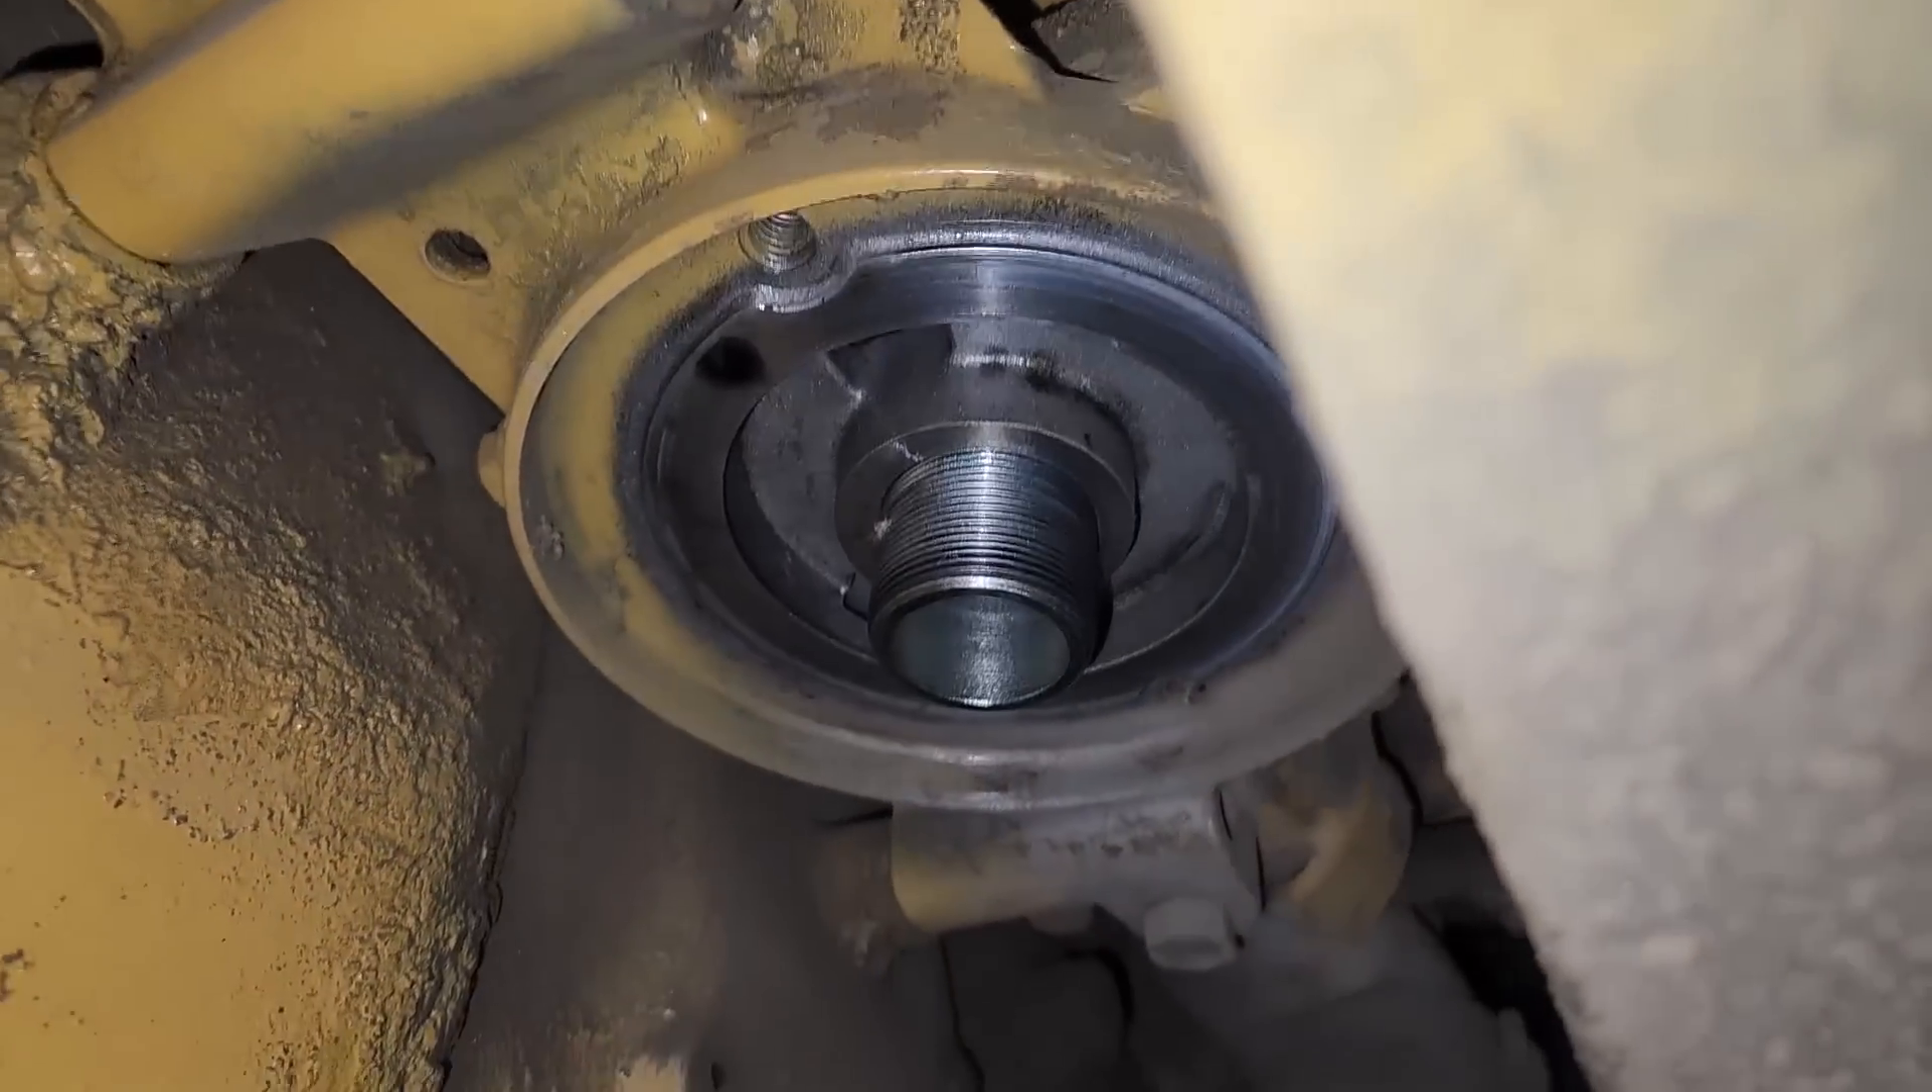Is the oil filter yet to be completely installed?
Yes.